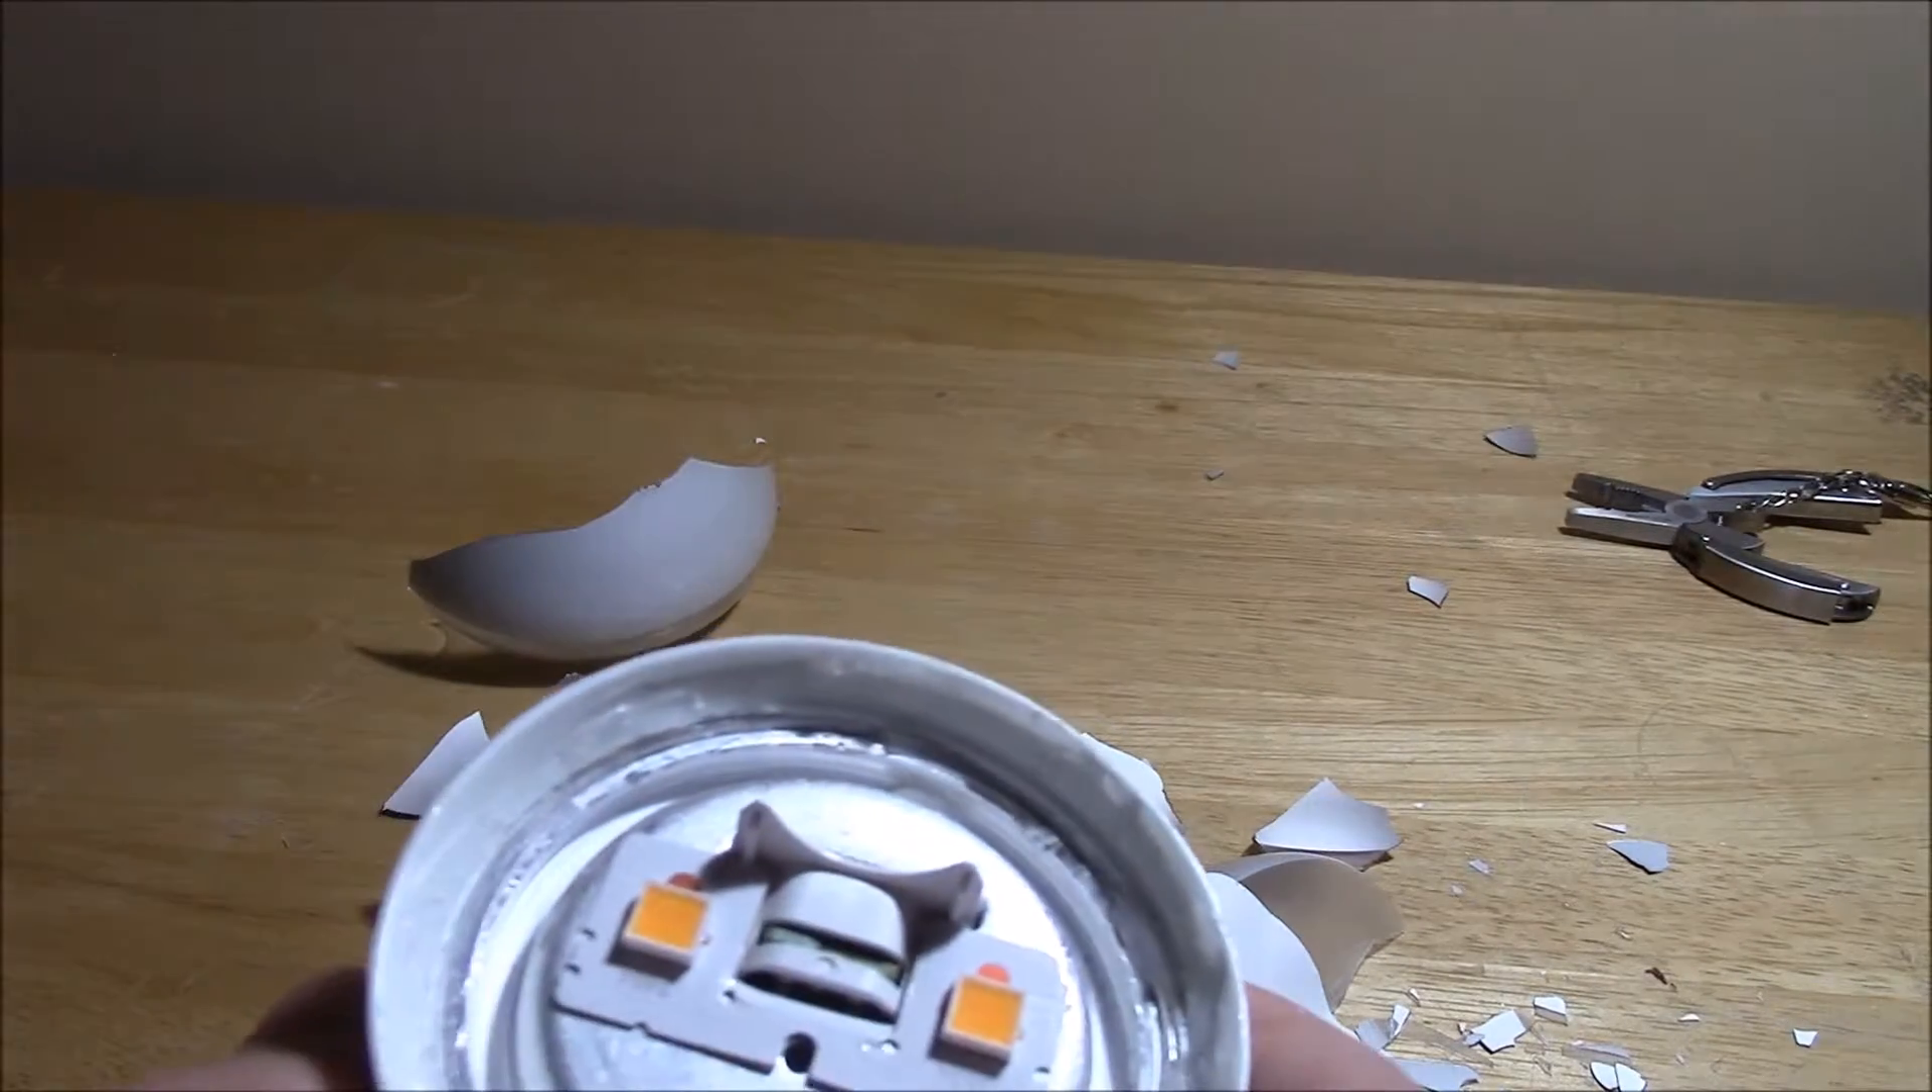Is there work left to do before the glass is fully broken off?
No.